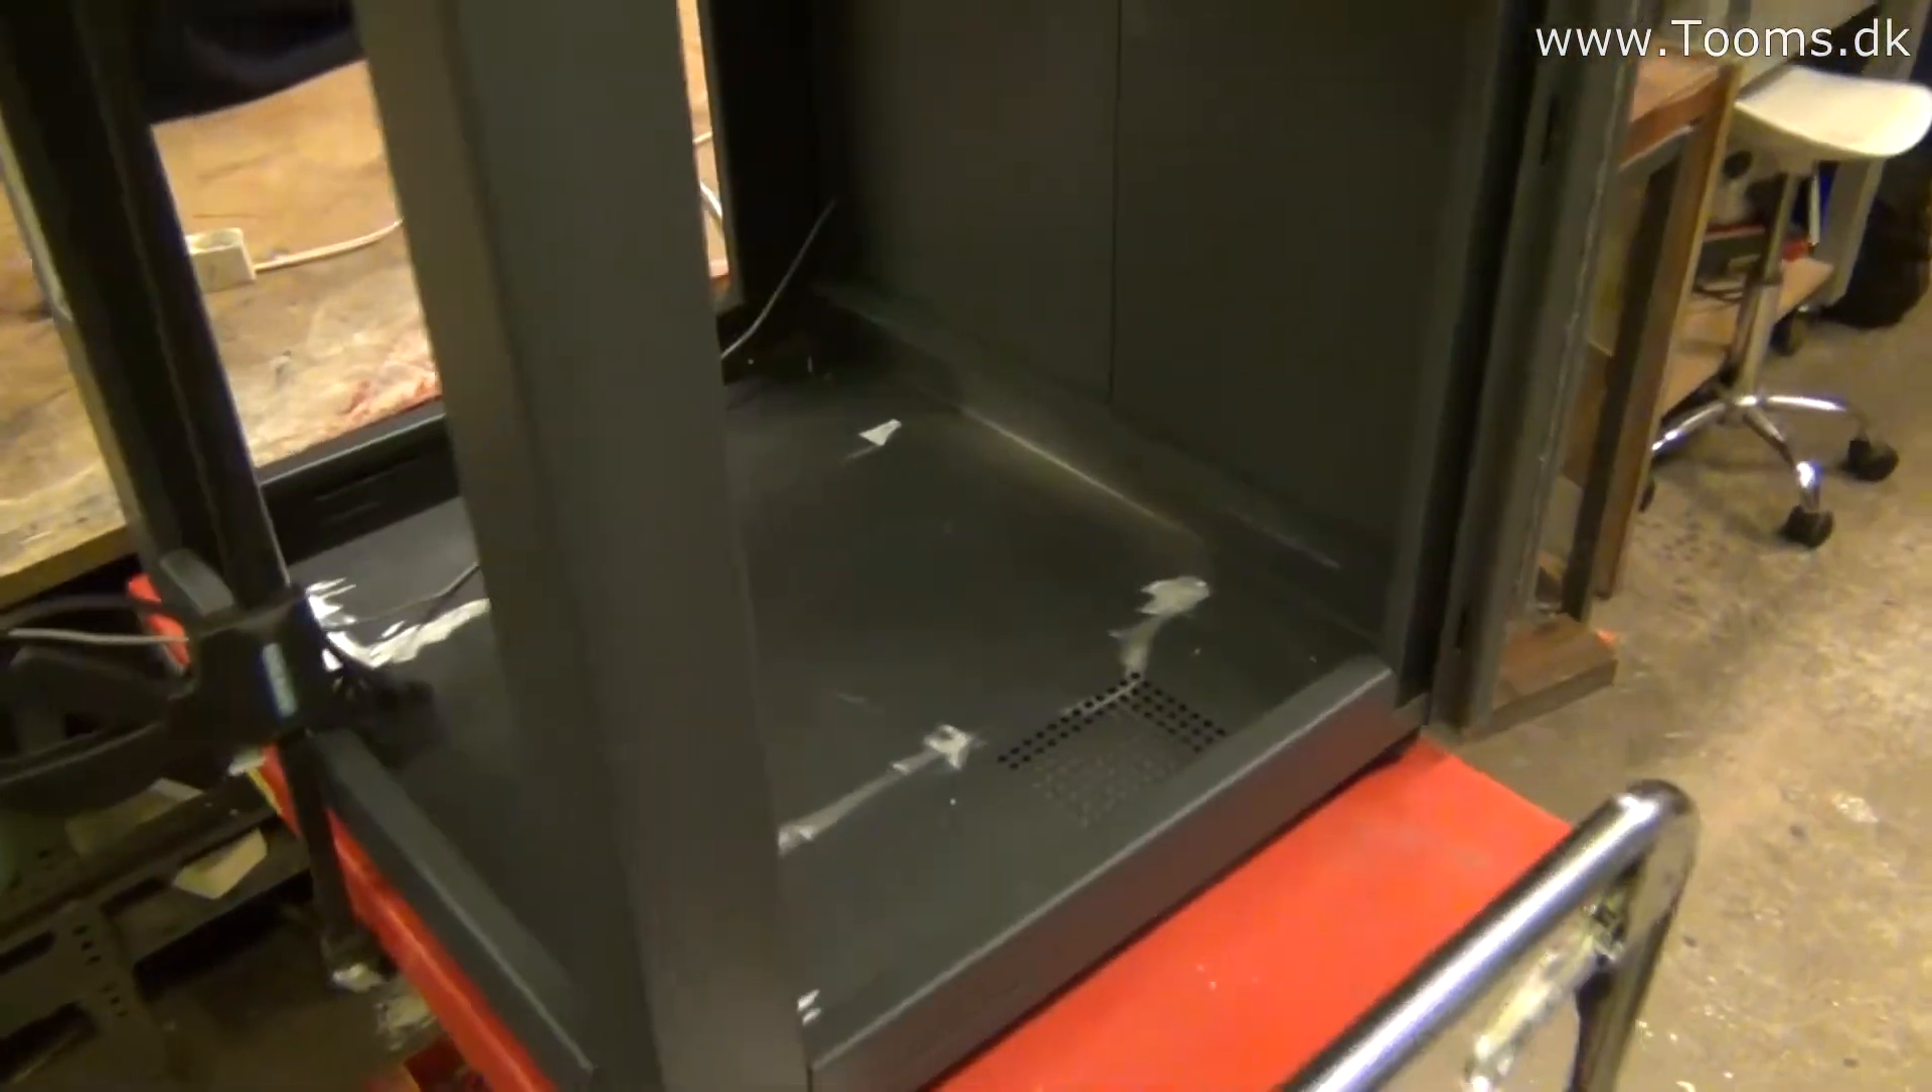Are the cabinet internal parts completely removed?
Yes.